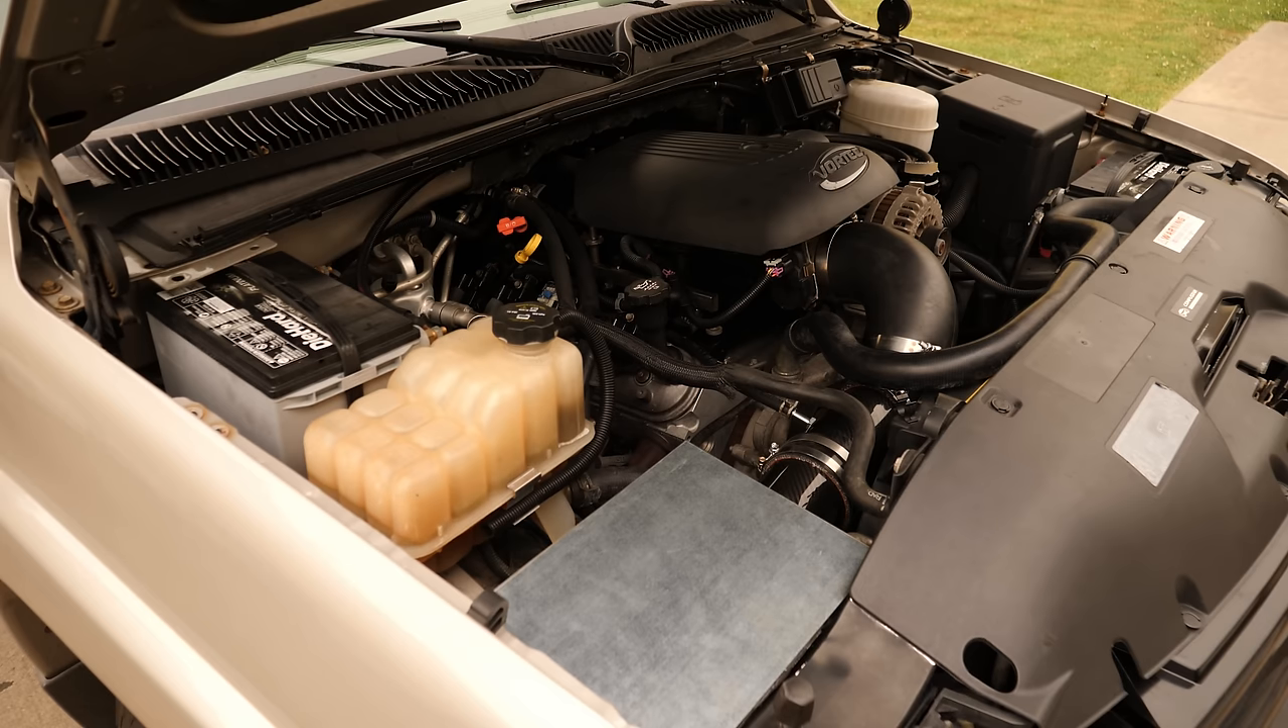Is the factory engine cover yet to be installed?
No.